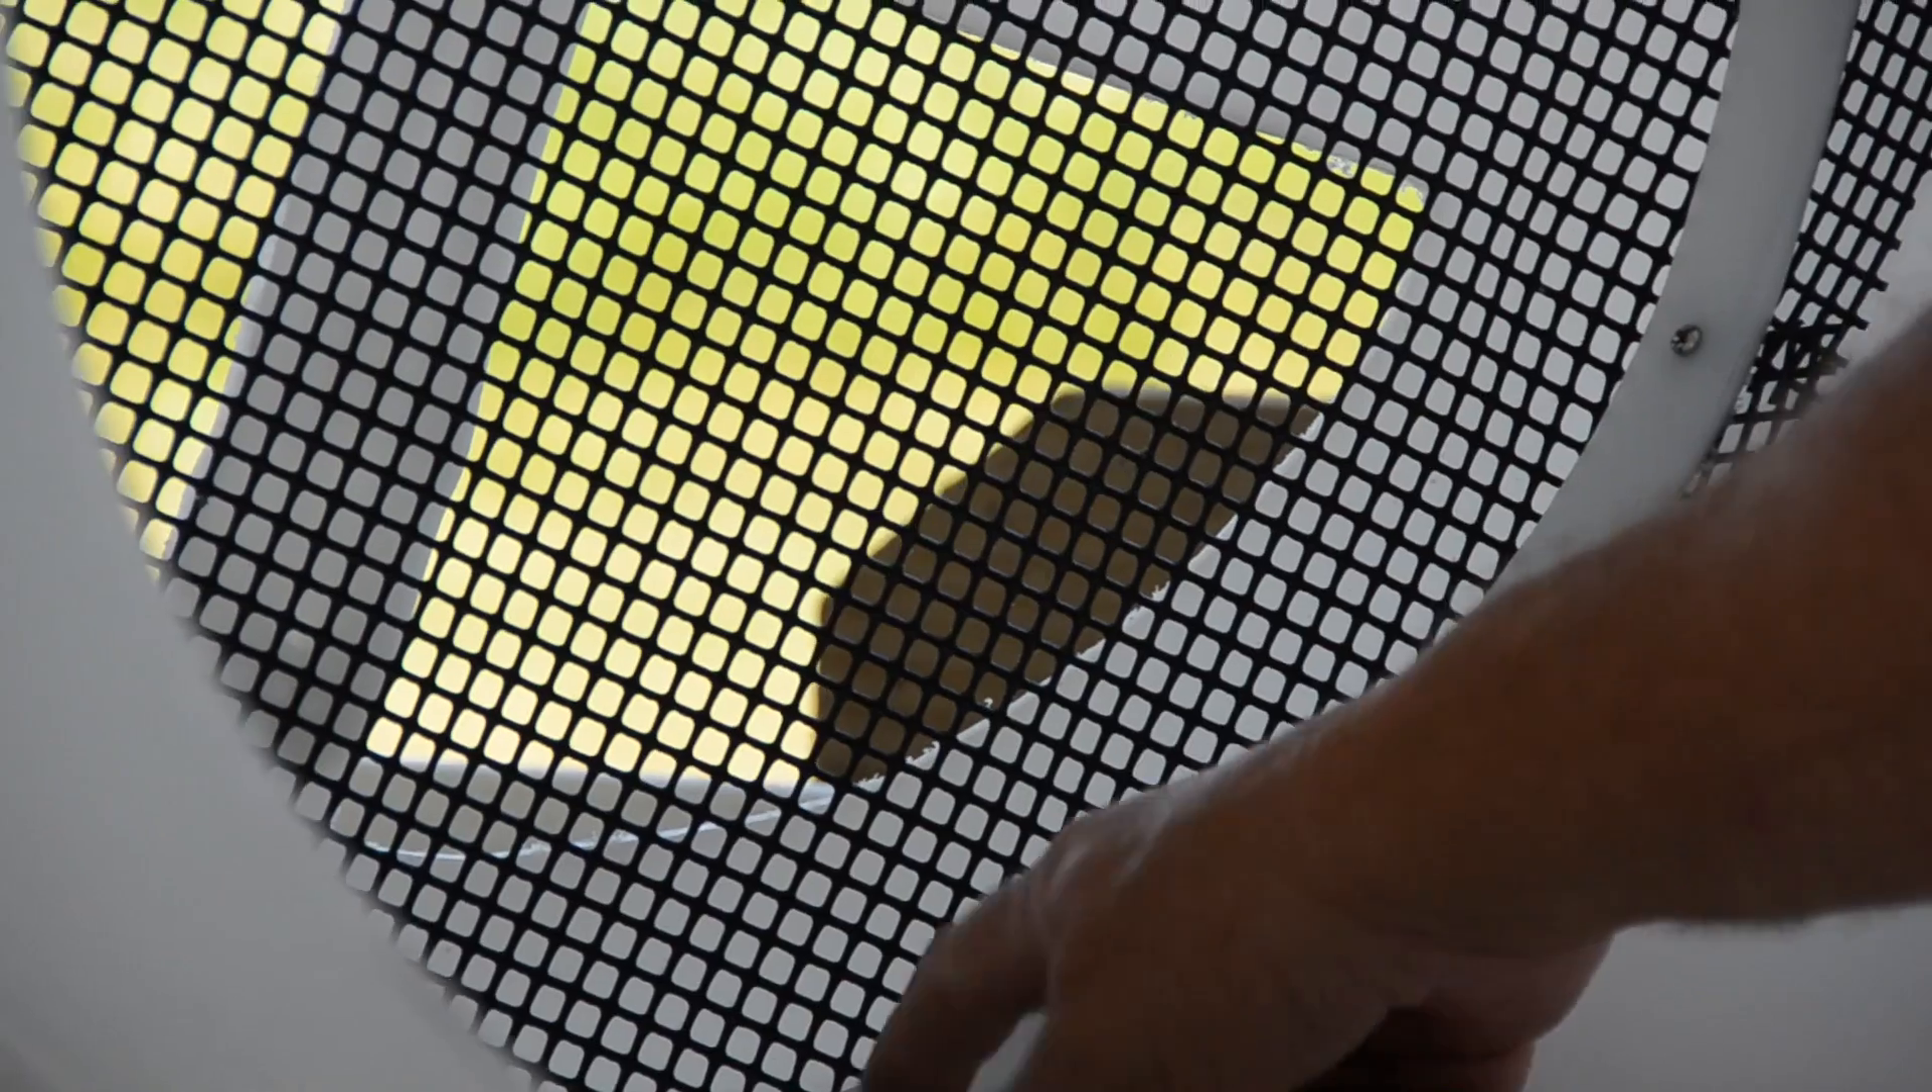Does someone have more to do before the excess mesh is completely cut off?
Yes.